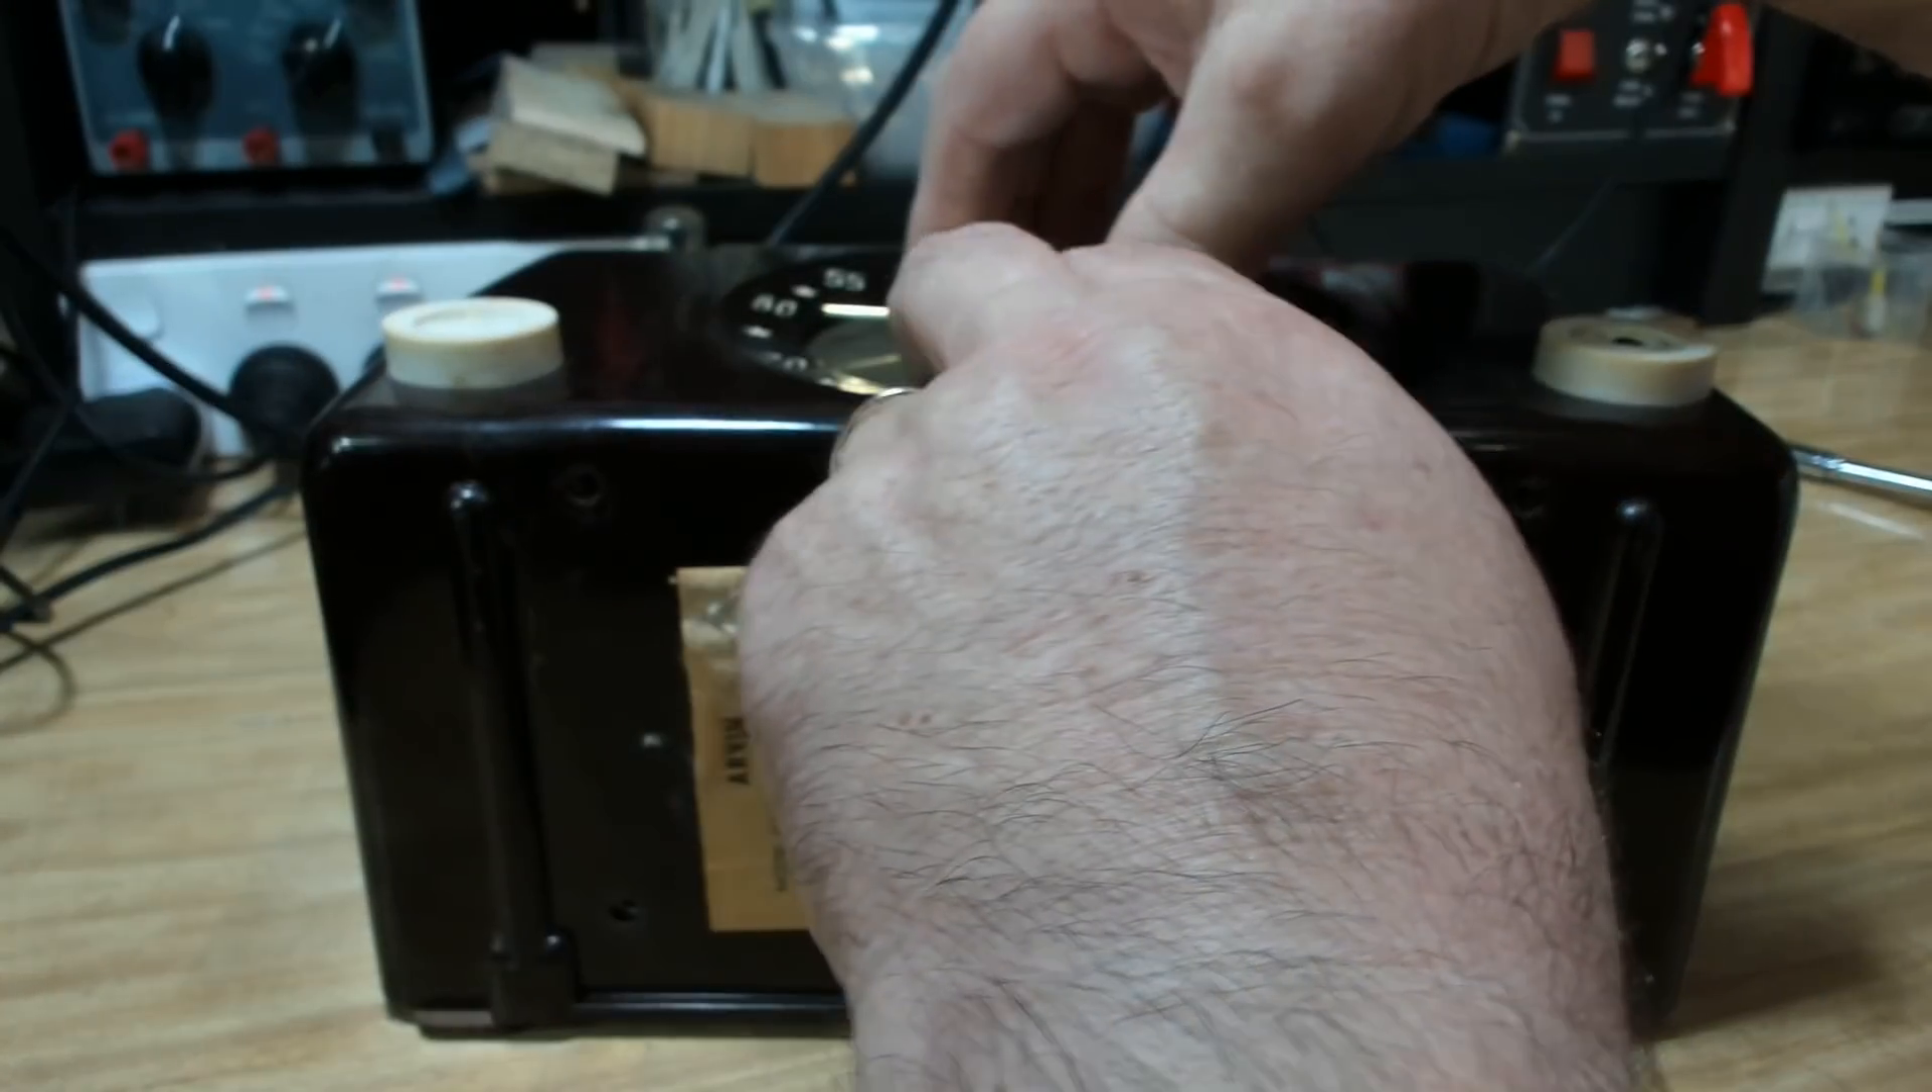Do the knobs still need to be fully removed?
Yes.